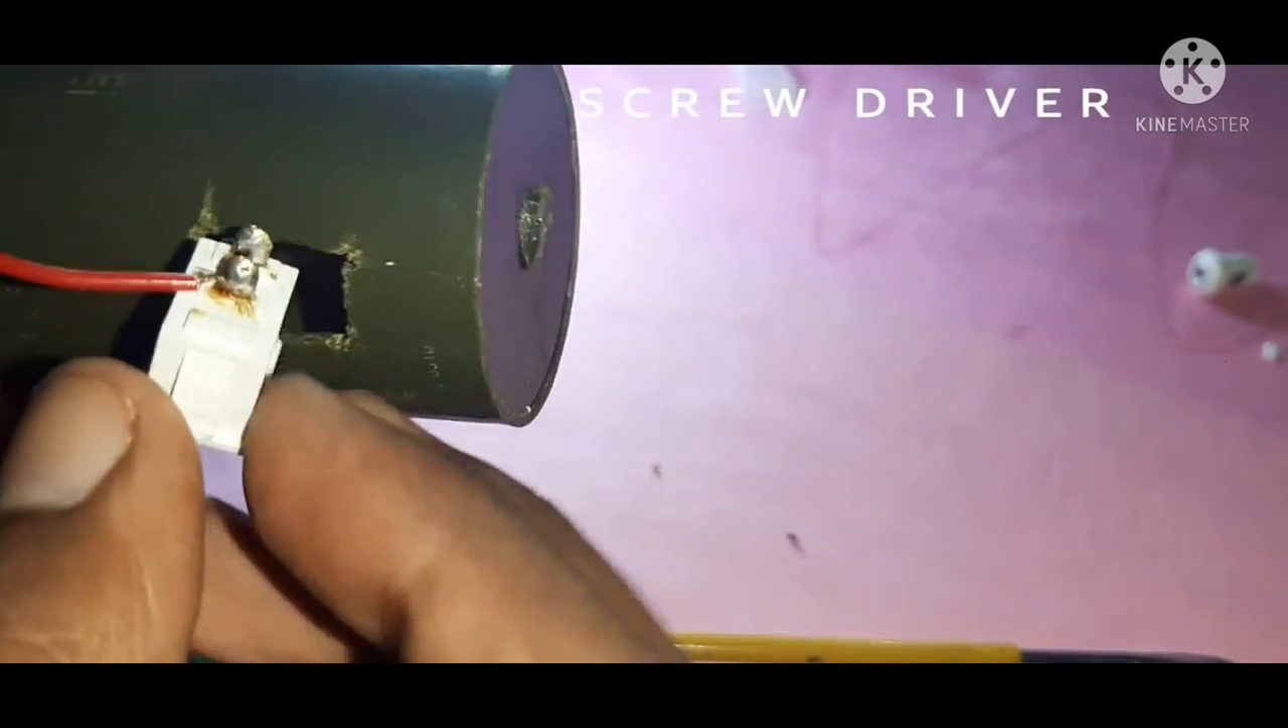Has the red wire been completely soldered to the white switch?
Yes.